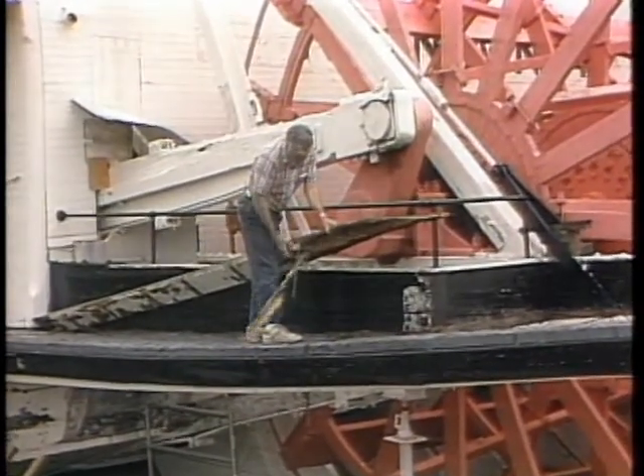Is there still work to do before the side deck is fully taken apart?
Yes.